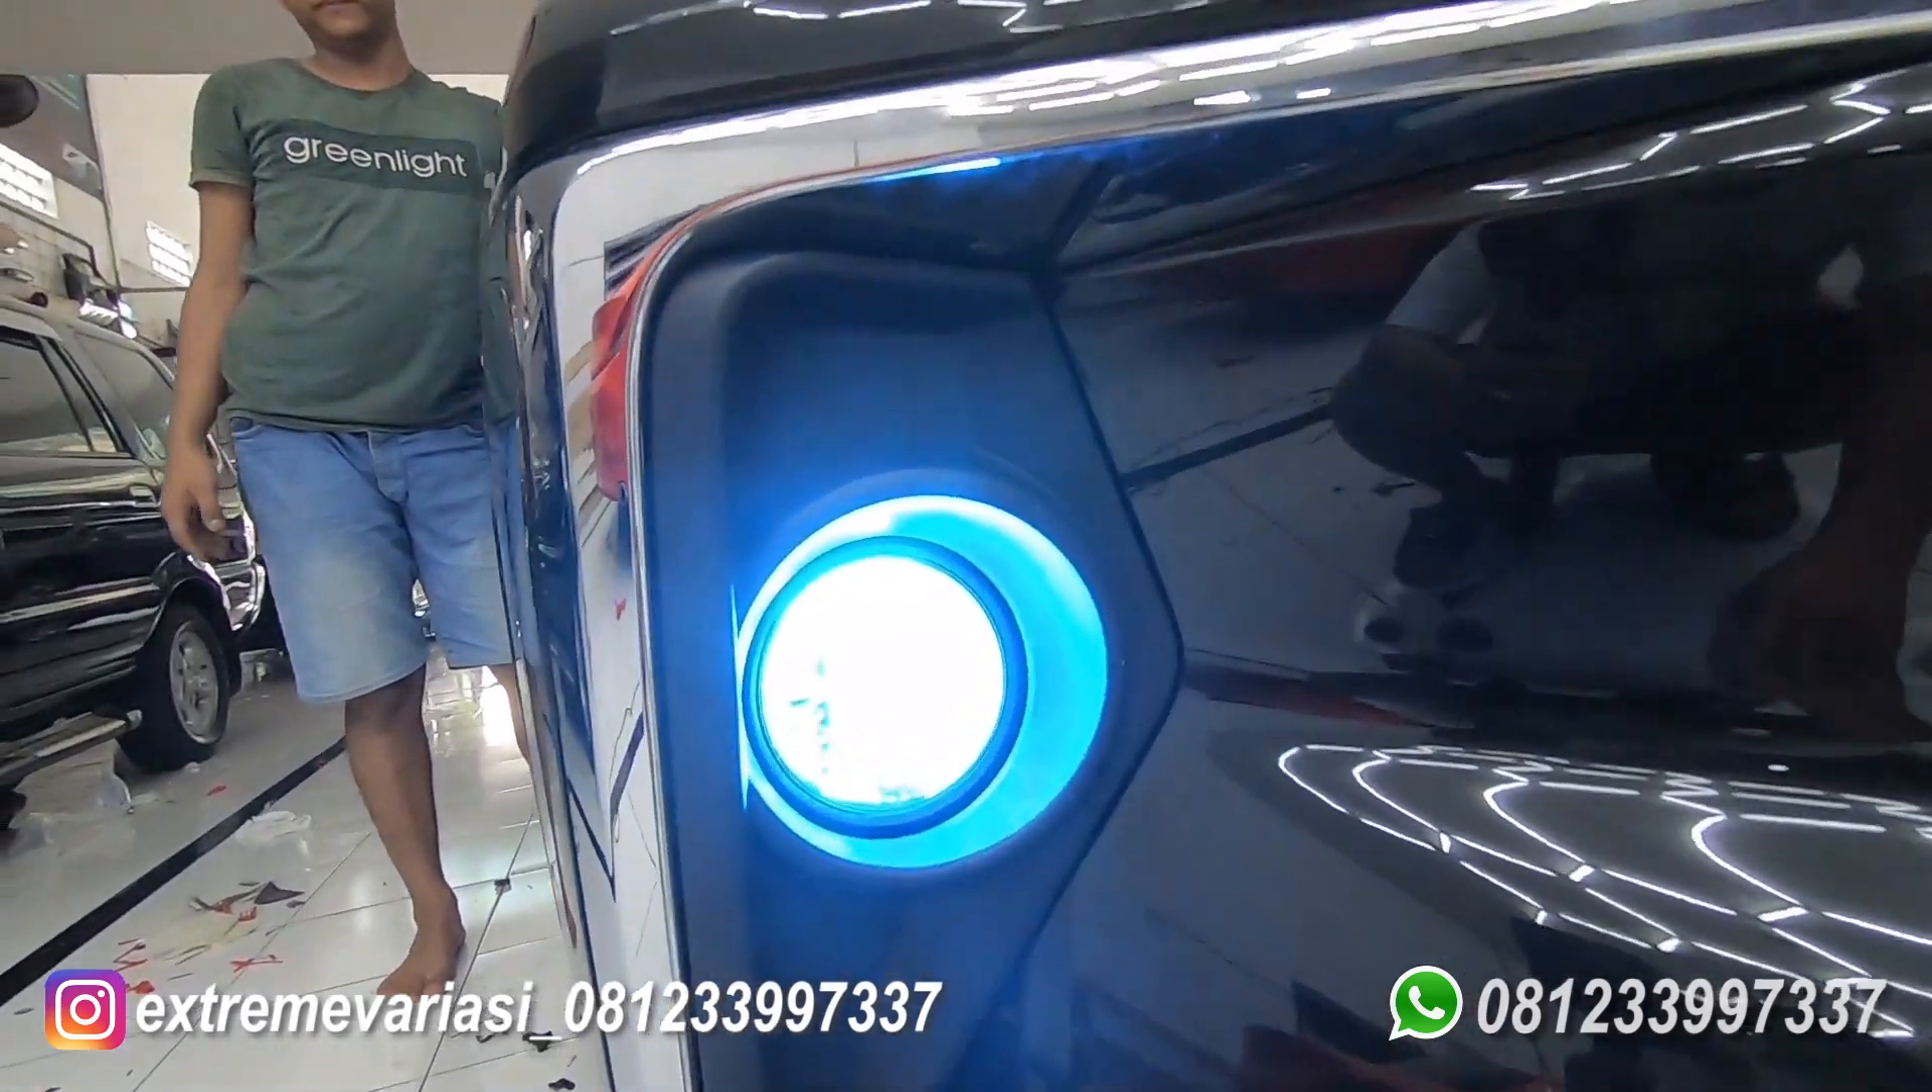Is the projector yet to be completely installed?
No.